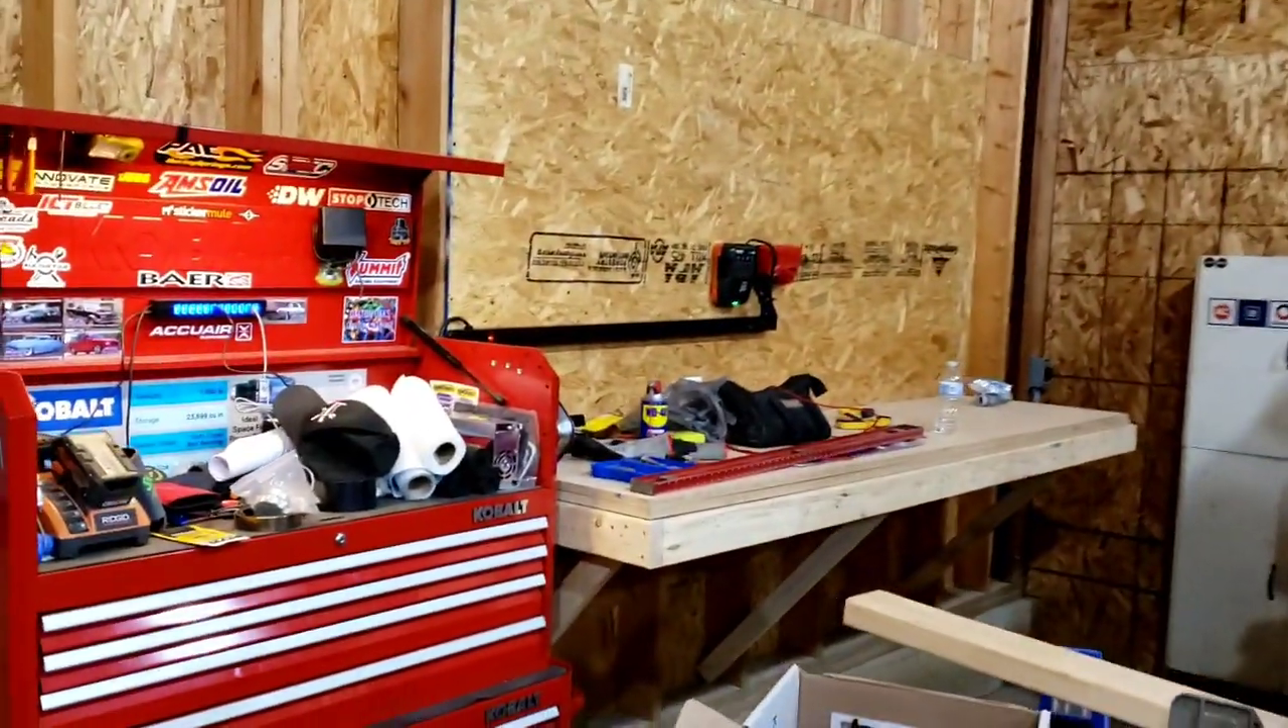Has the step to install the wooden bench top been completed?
Yes.